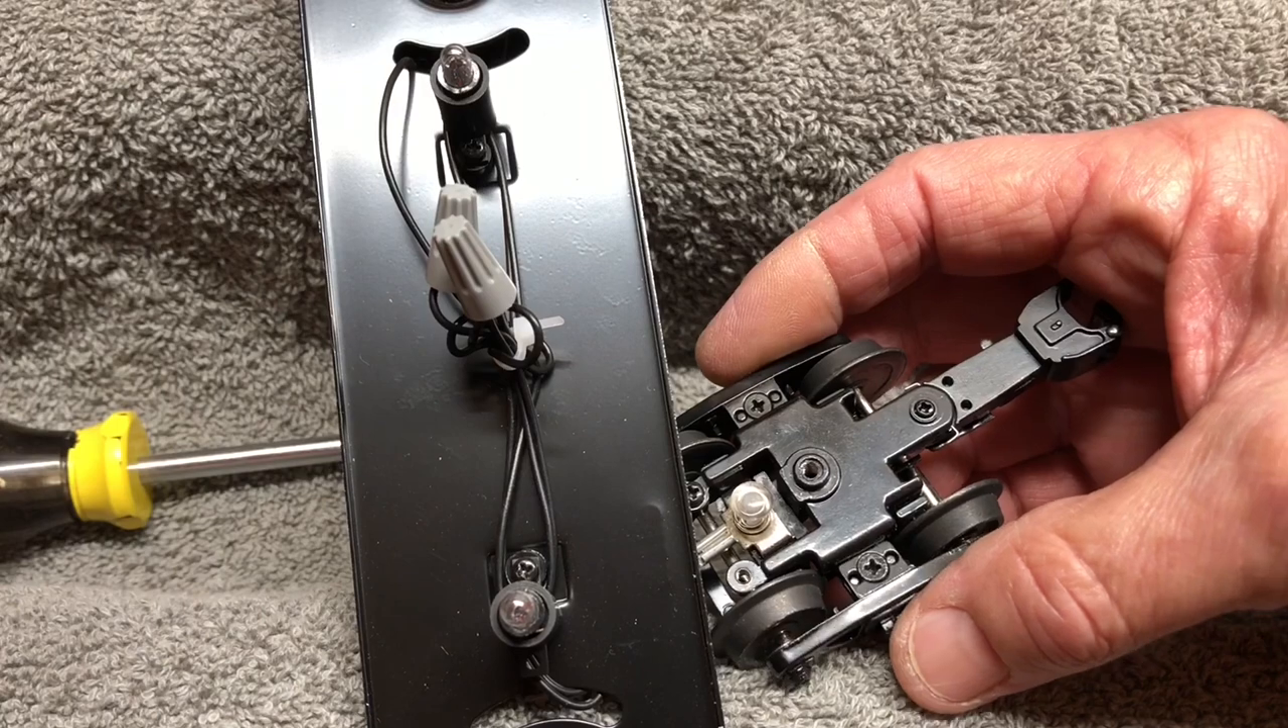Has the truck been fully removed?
Yes.